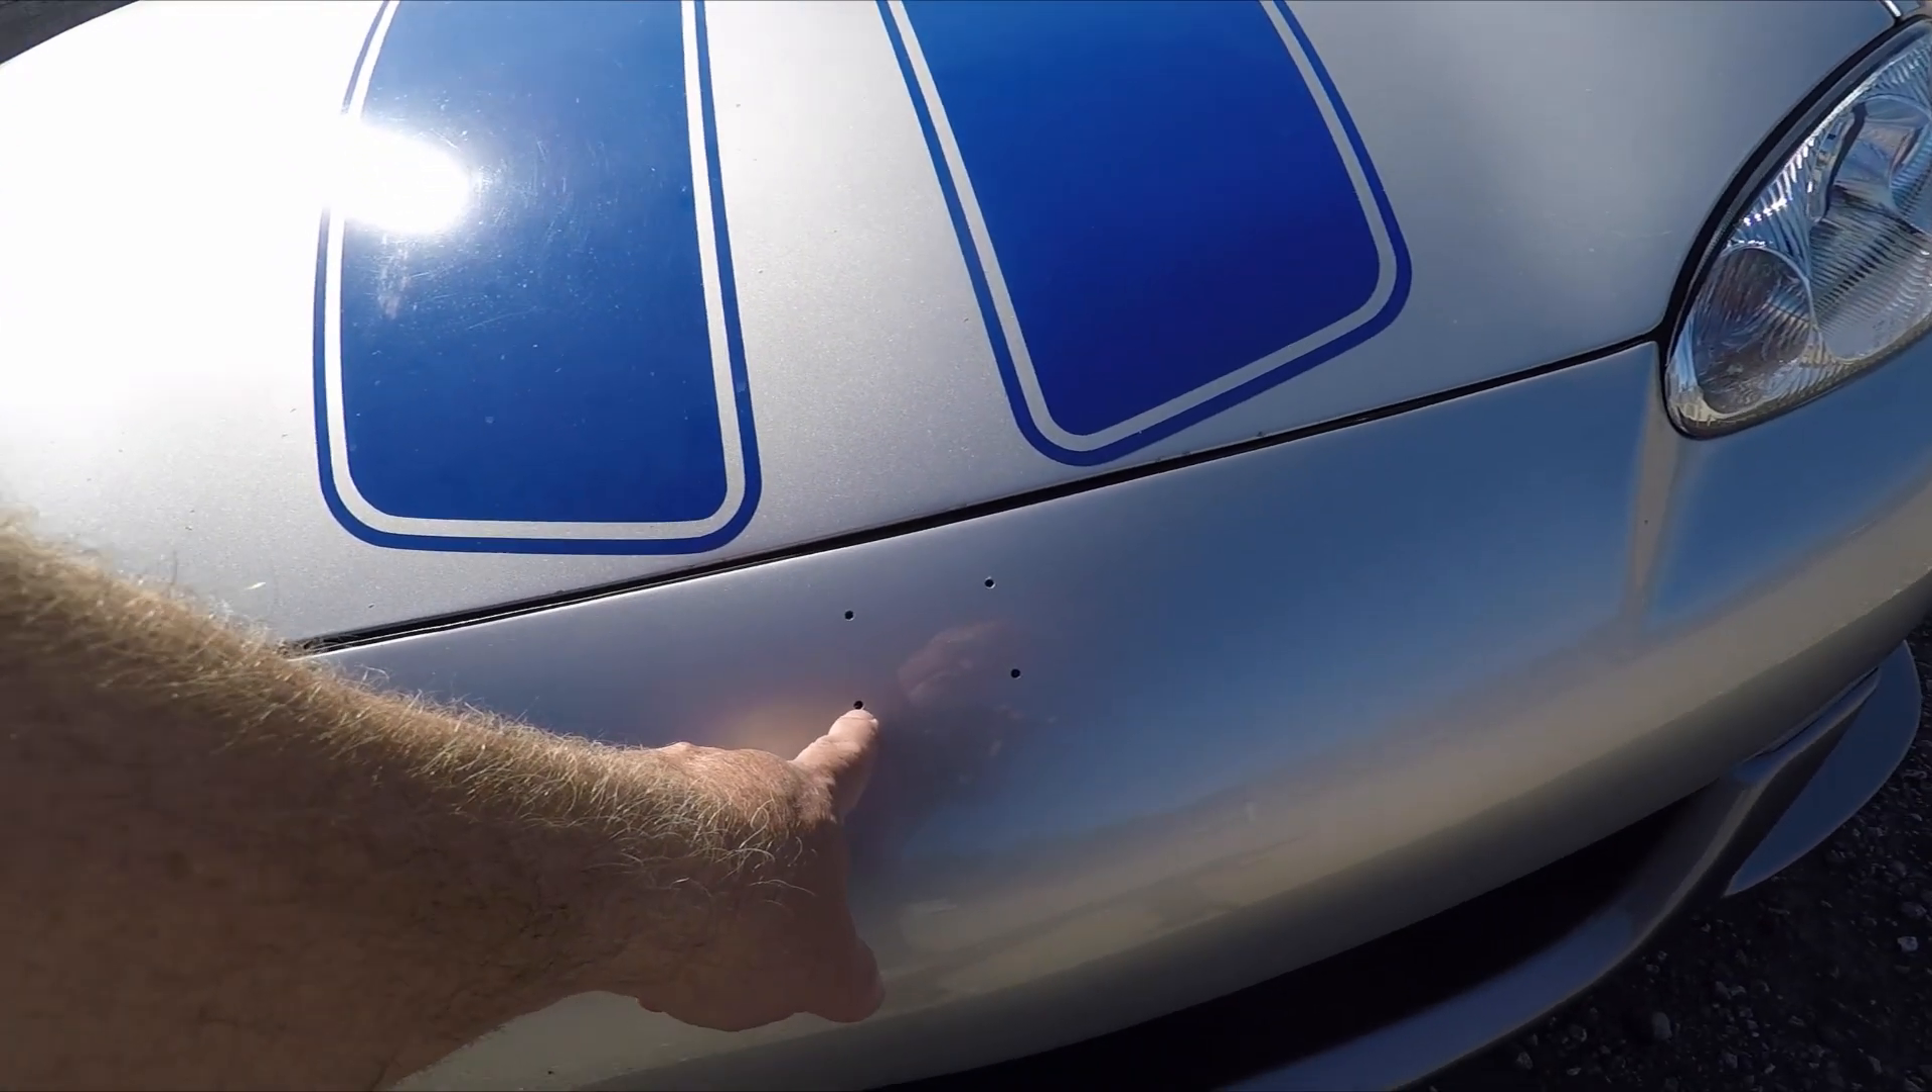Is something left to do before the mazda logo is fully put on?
Yes.